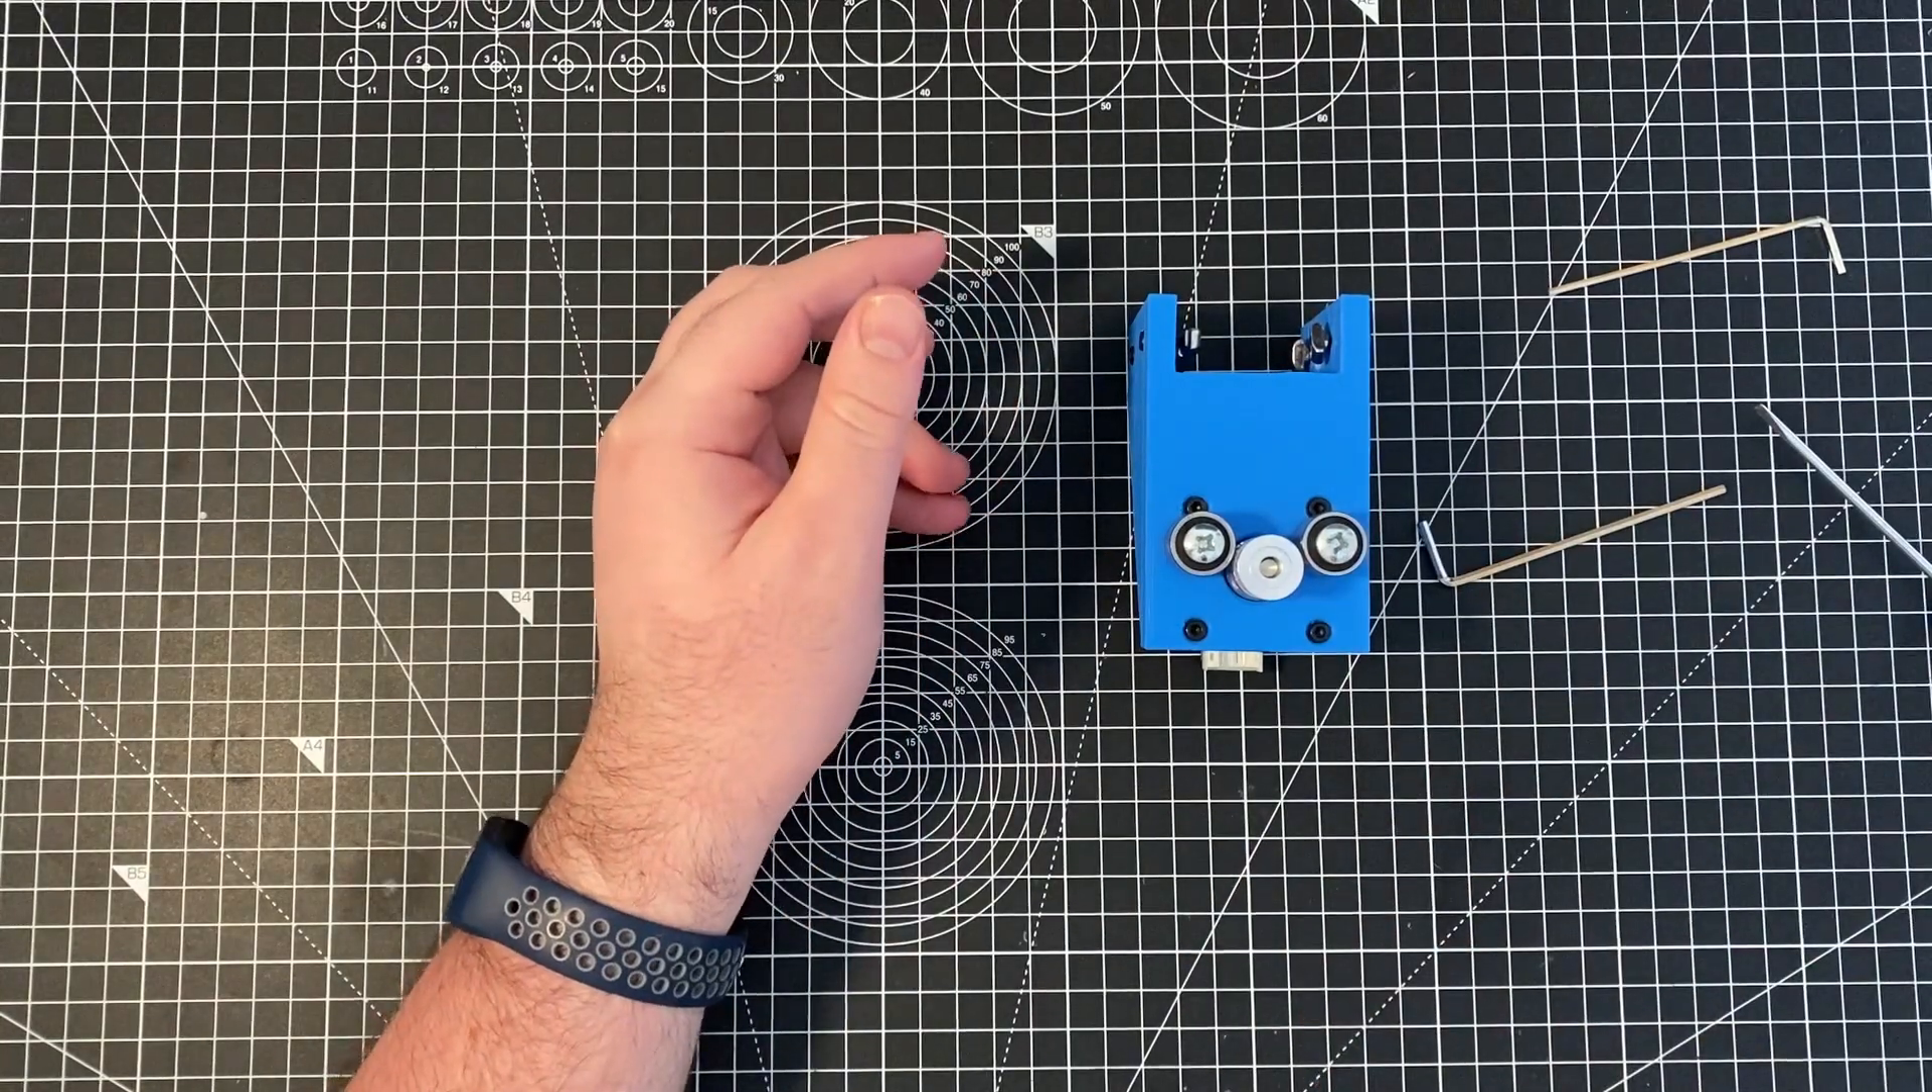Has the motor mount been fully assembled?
Yes.